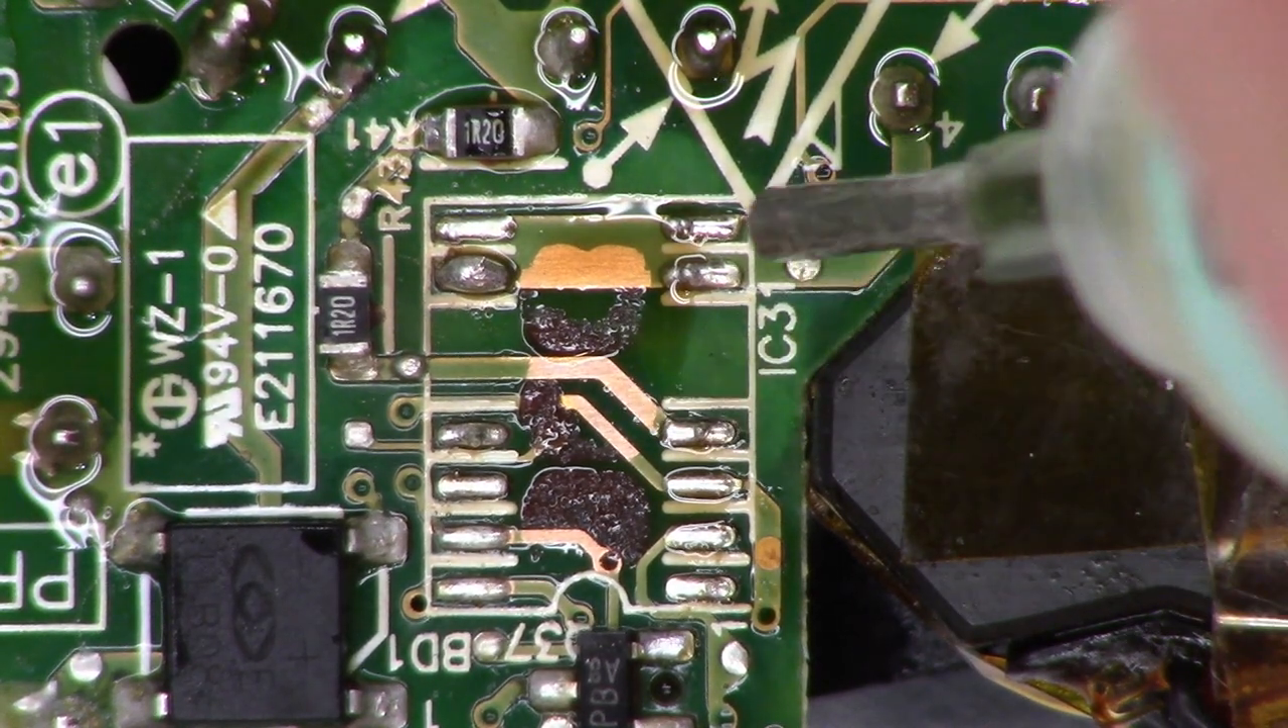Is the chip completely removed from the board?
Yes.